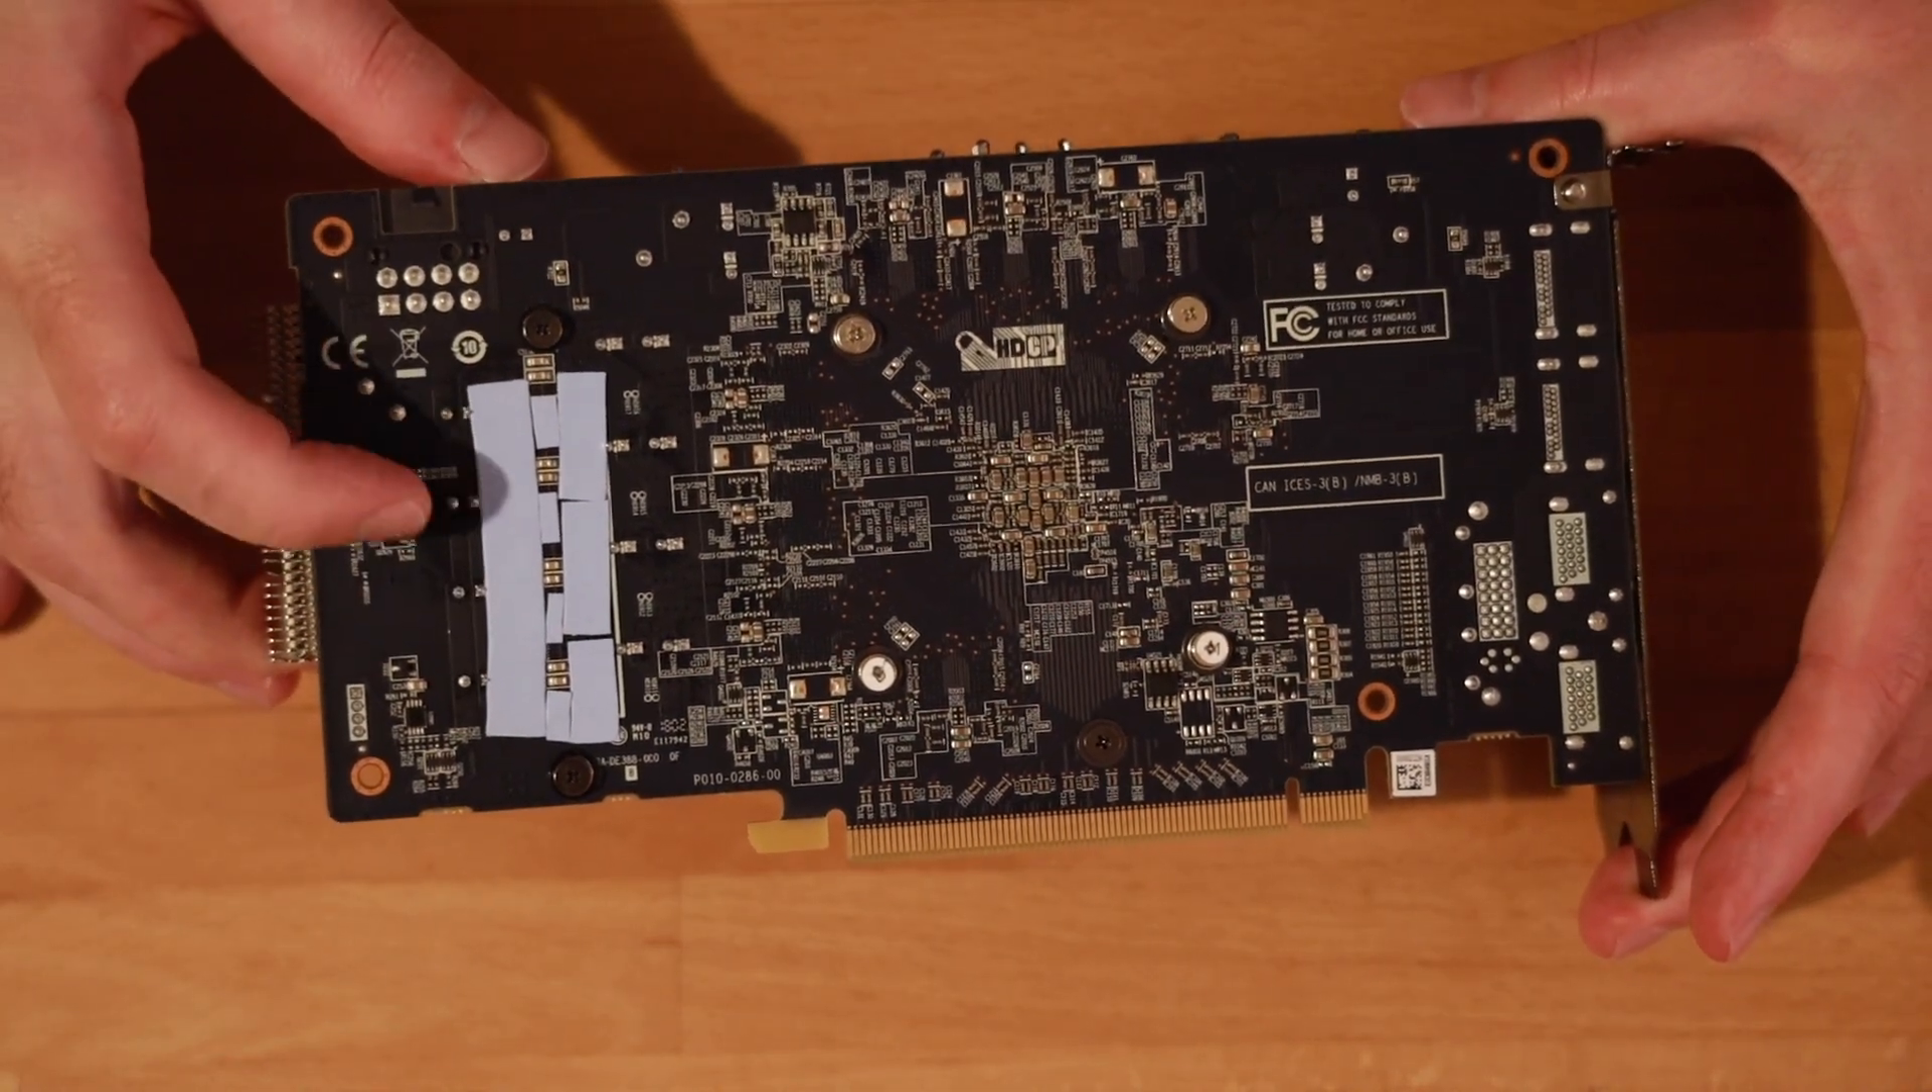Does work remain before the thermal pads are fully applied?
No.